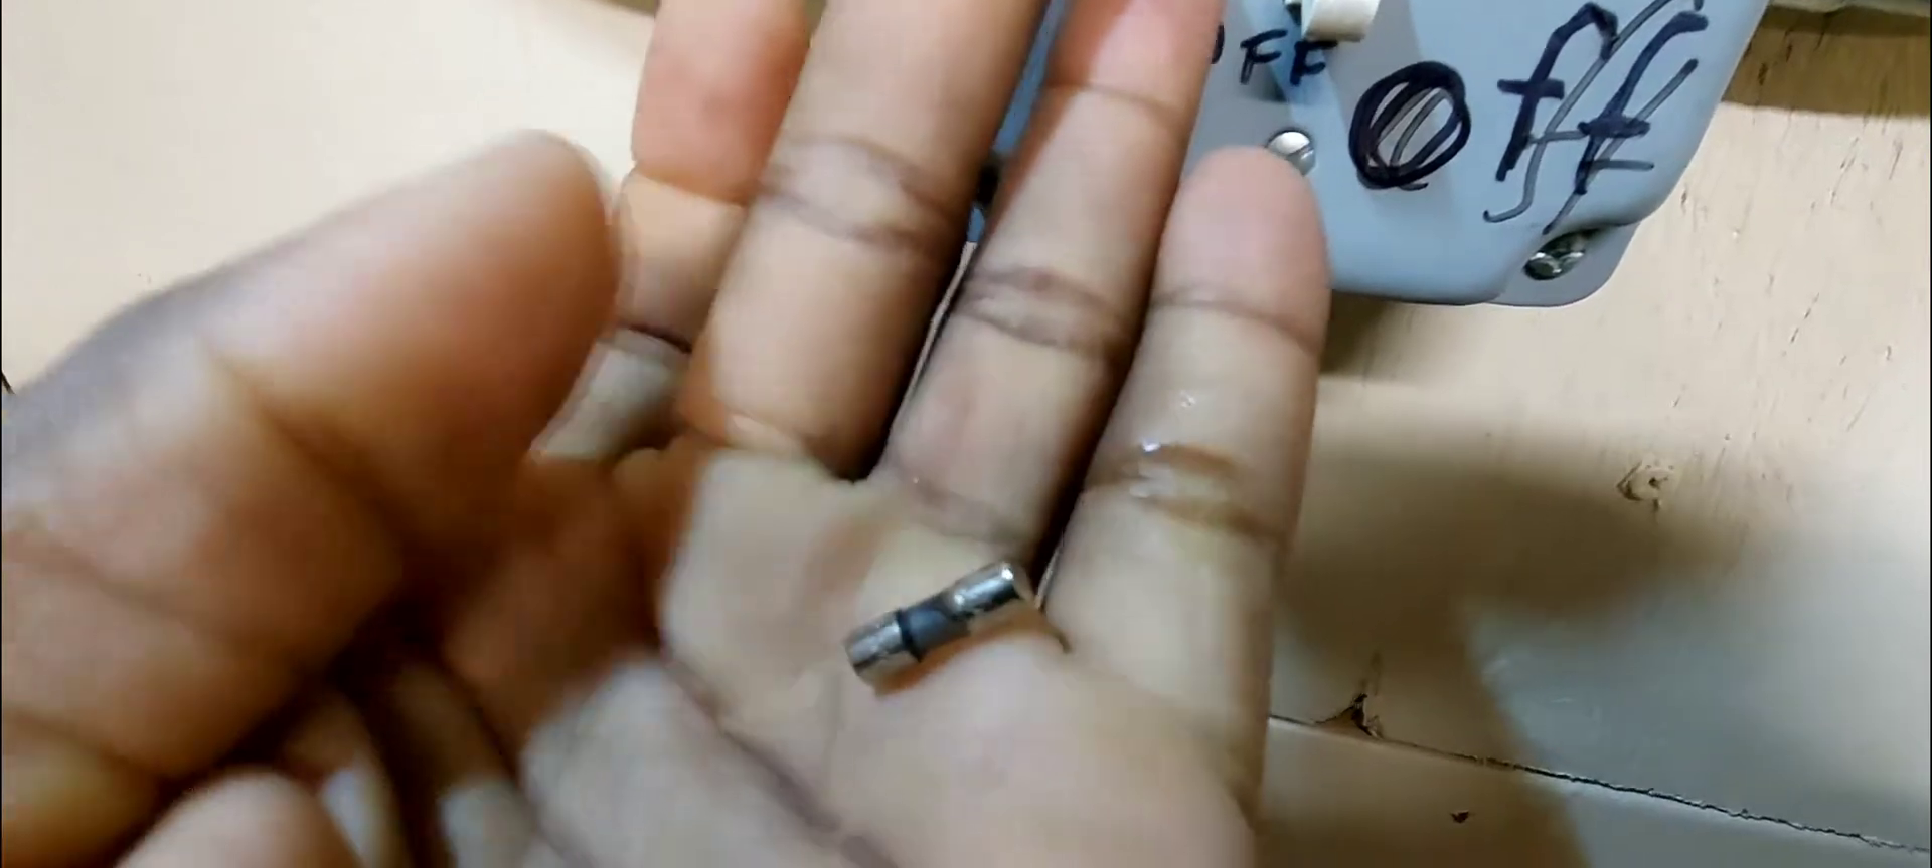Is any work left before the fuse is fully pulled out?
No.